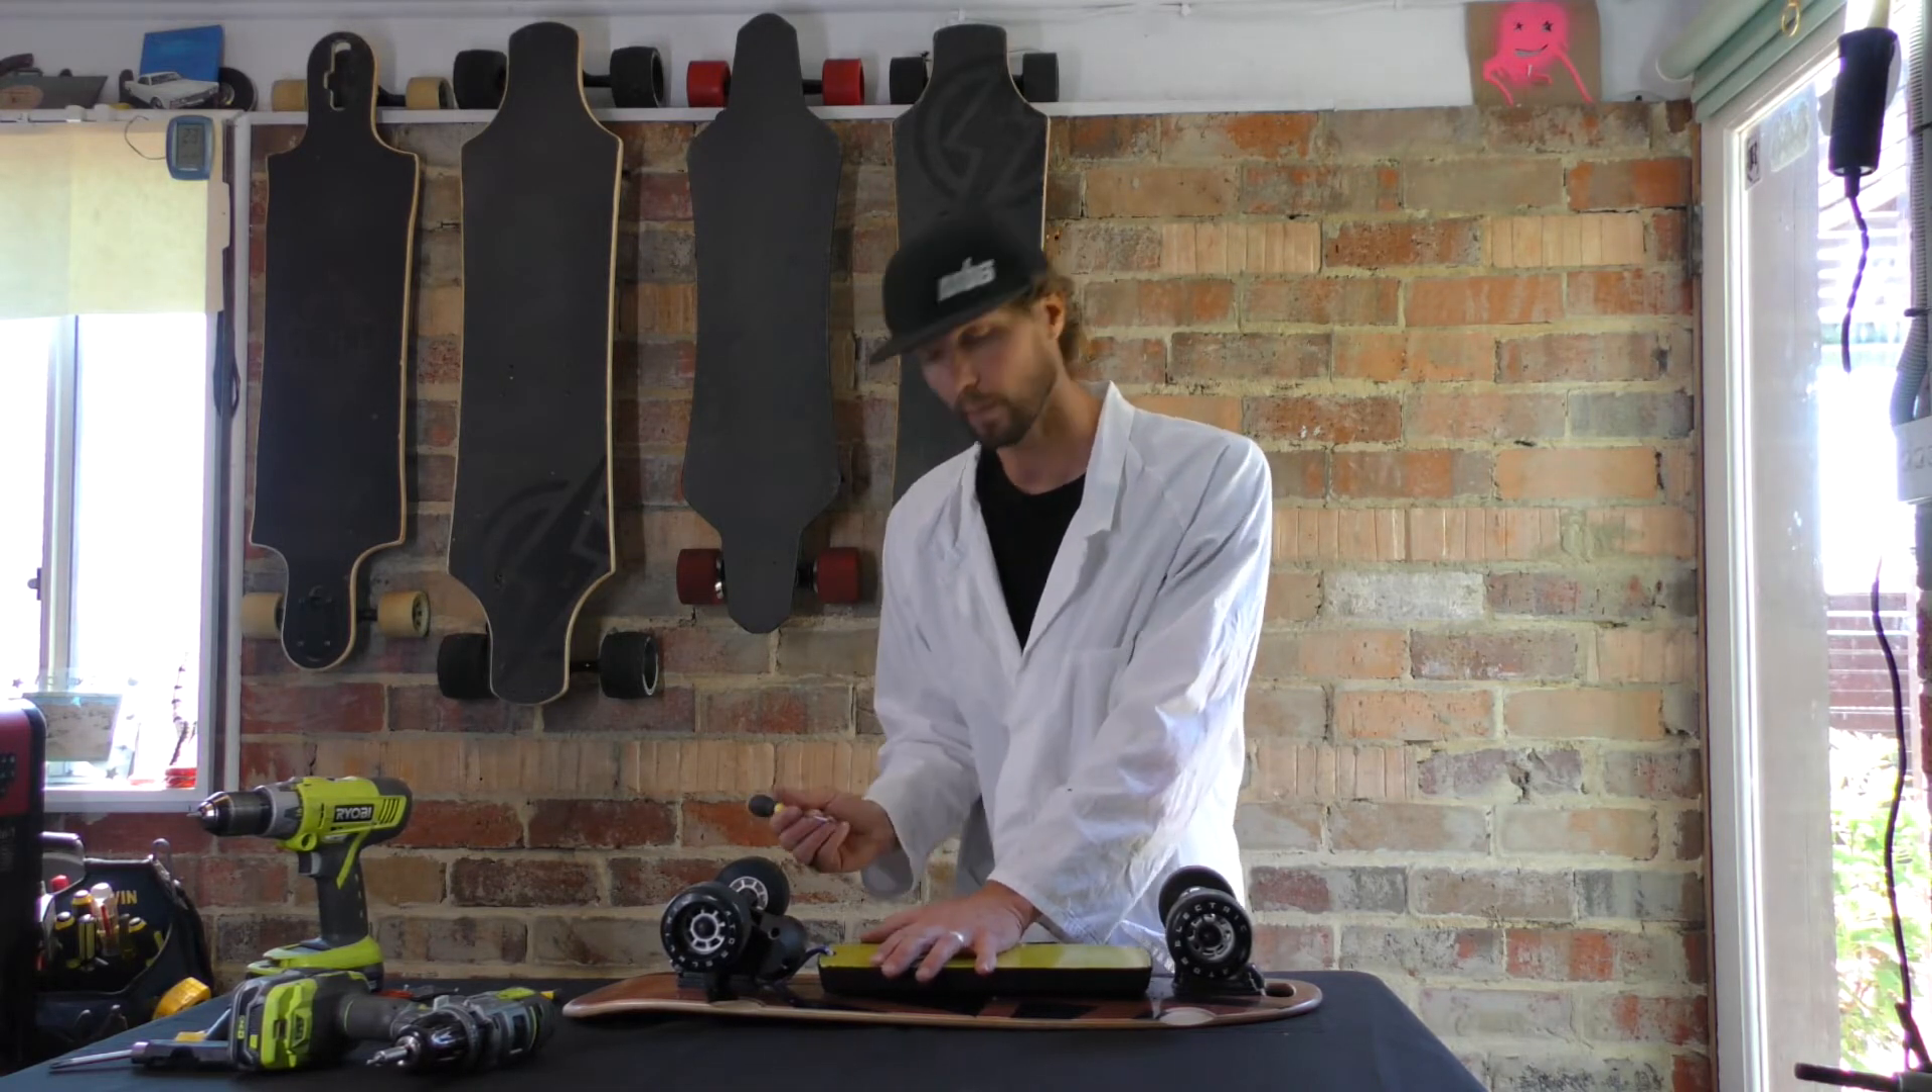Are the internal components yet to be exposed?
Yes.